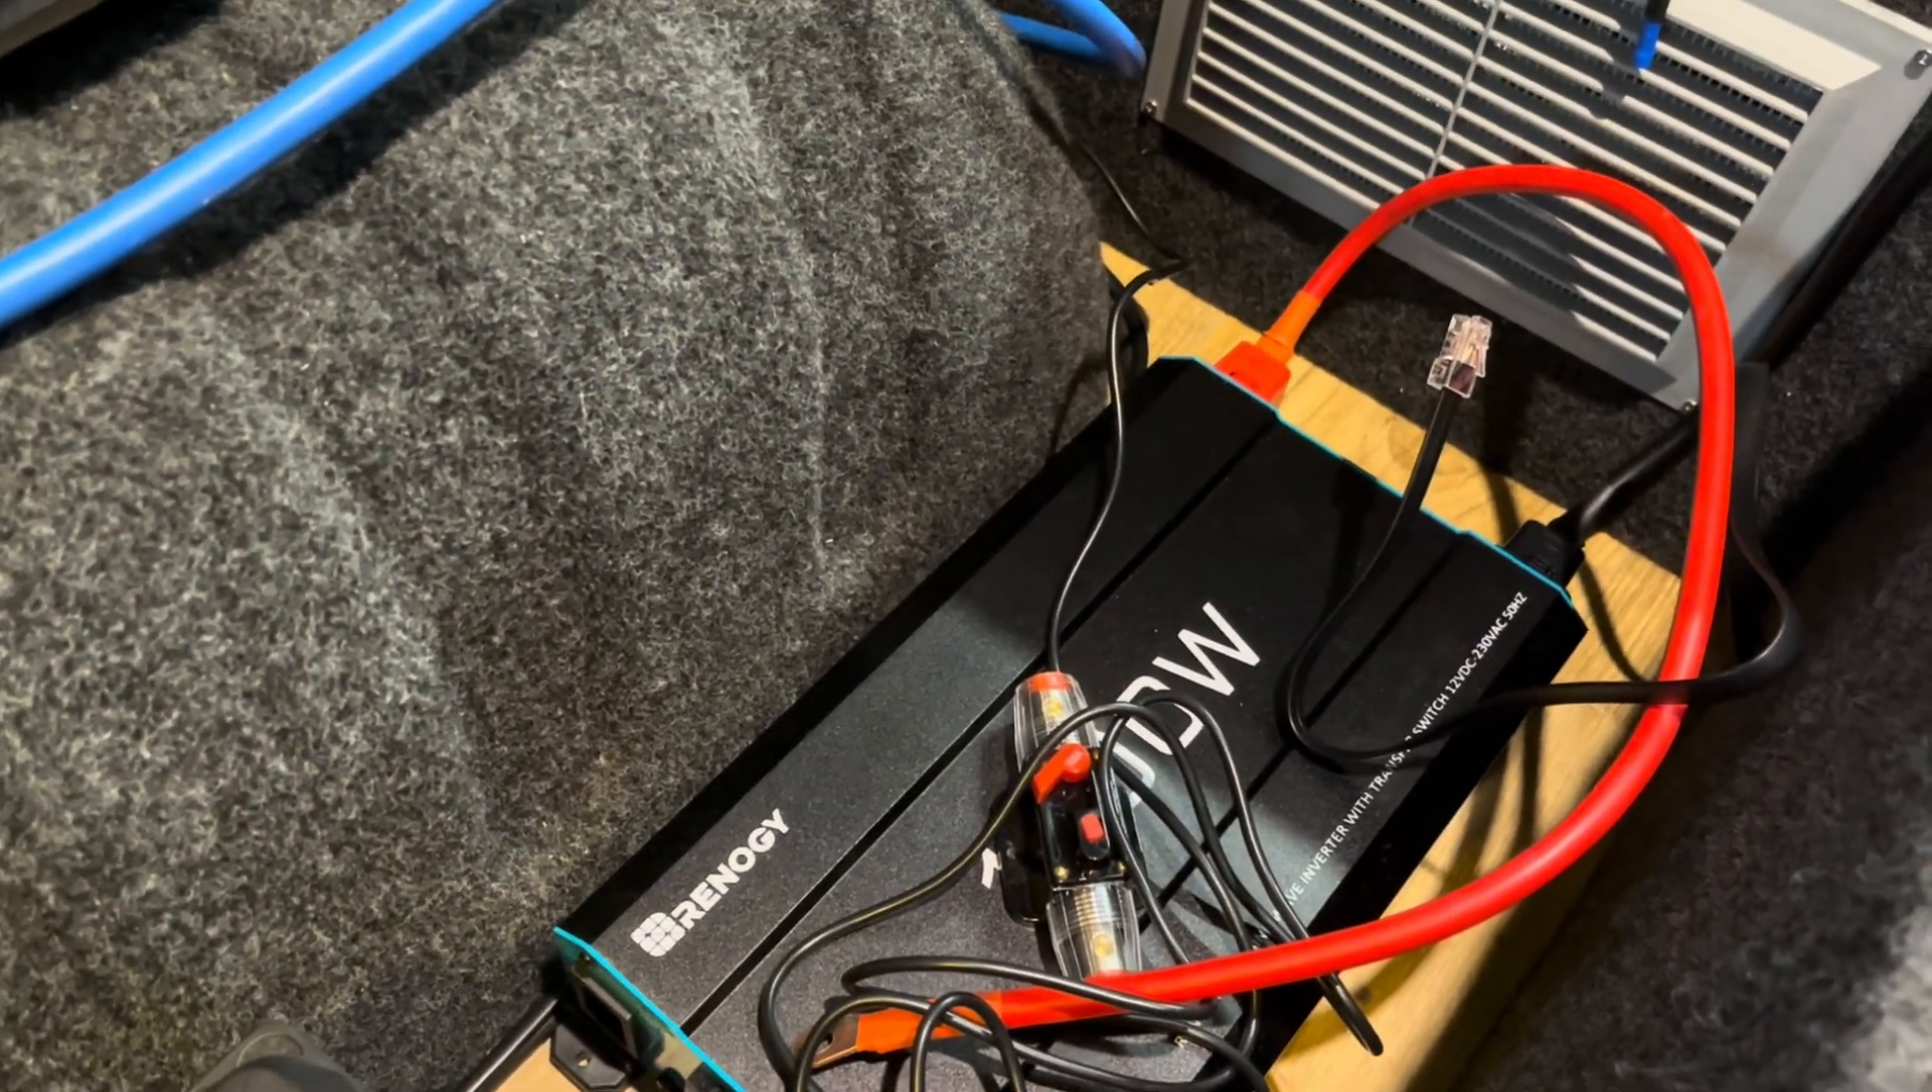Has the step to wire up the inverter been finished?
No.